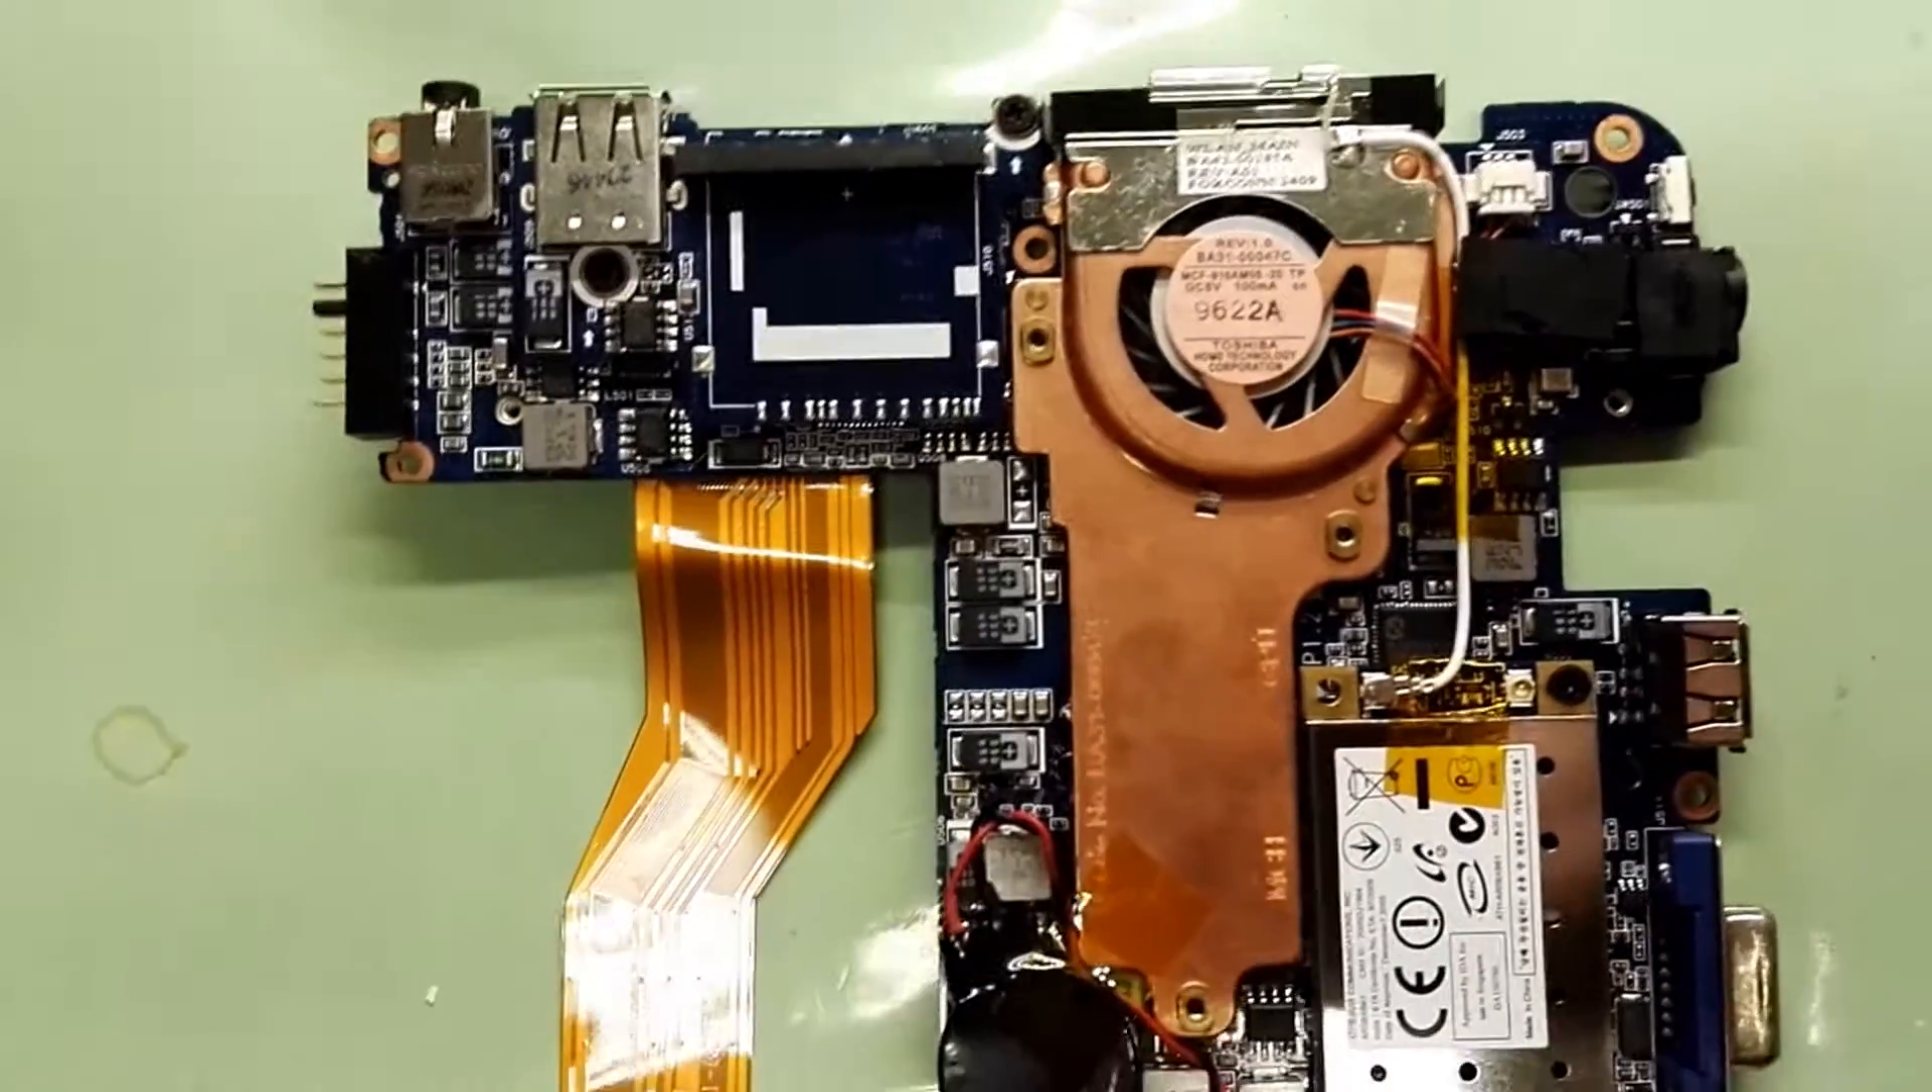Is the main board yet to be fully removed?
No.